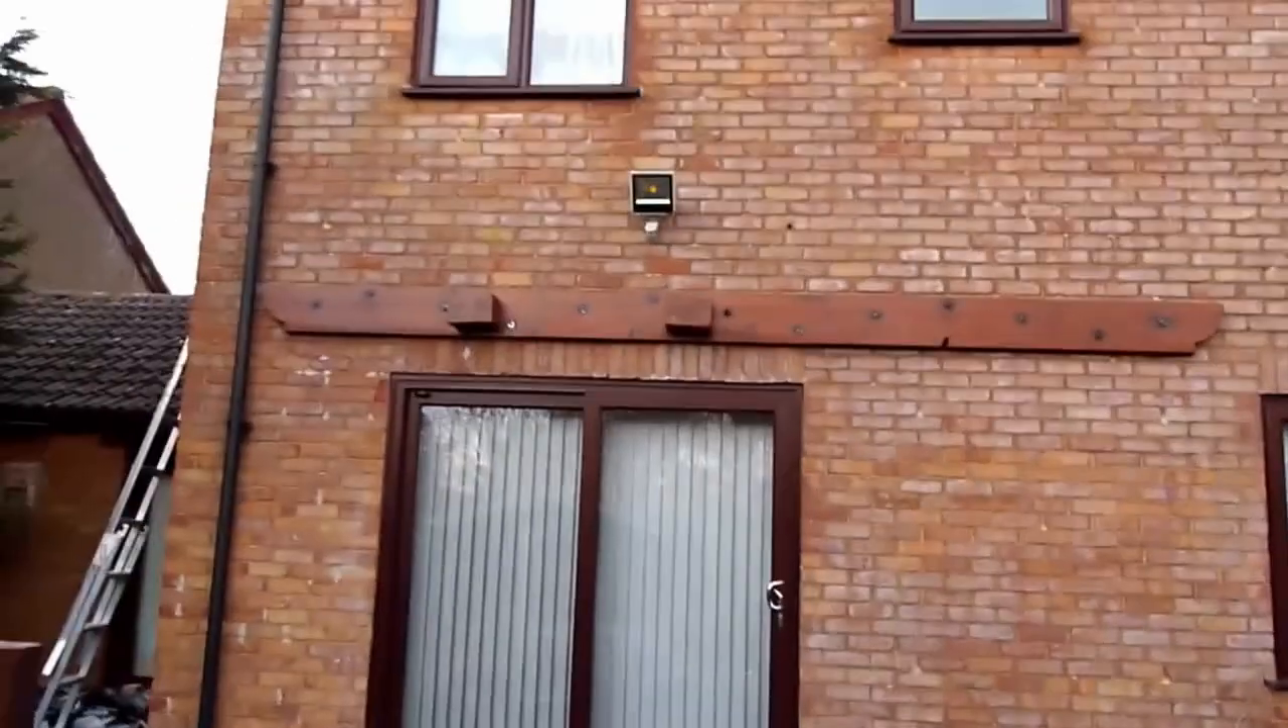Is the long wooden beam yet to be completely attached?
No.